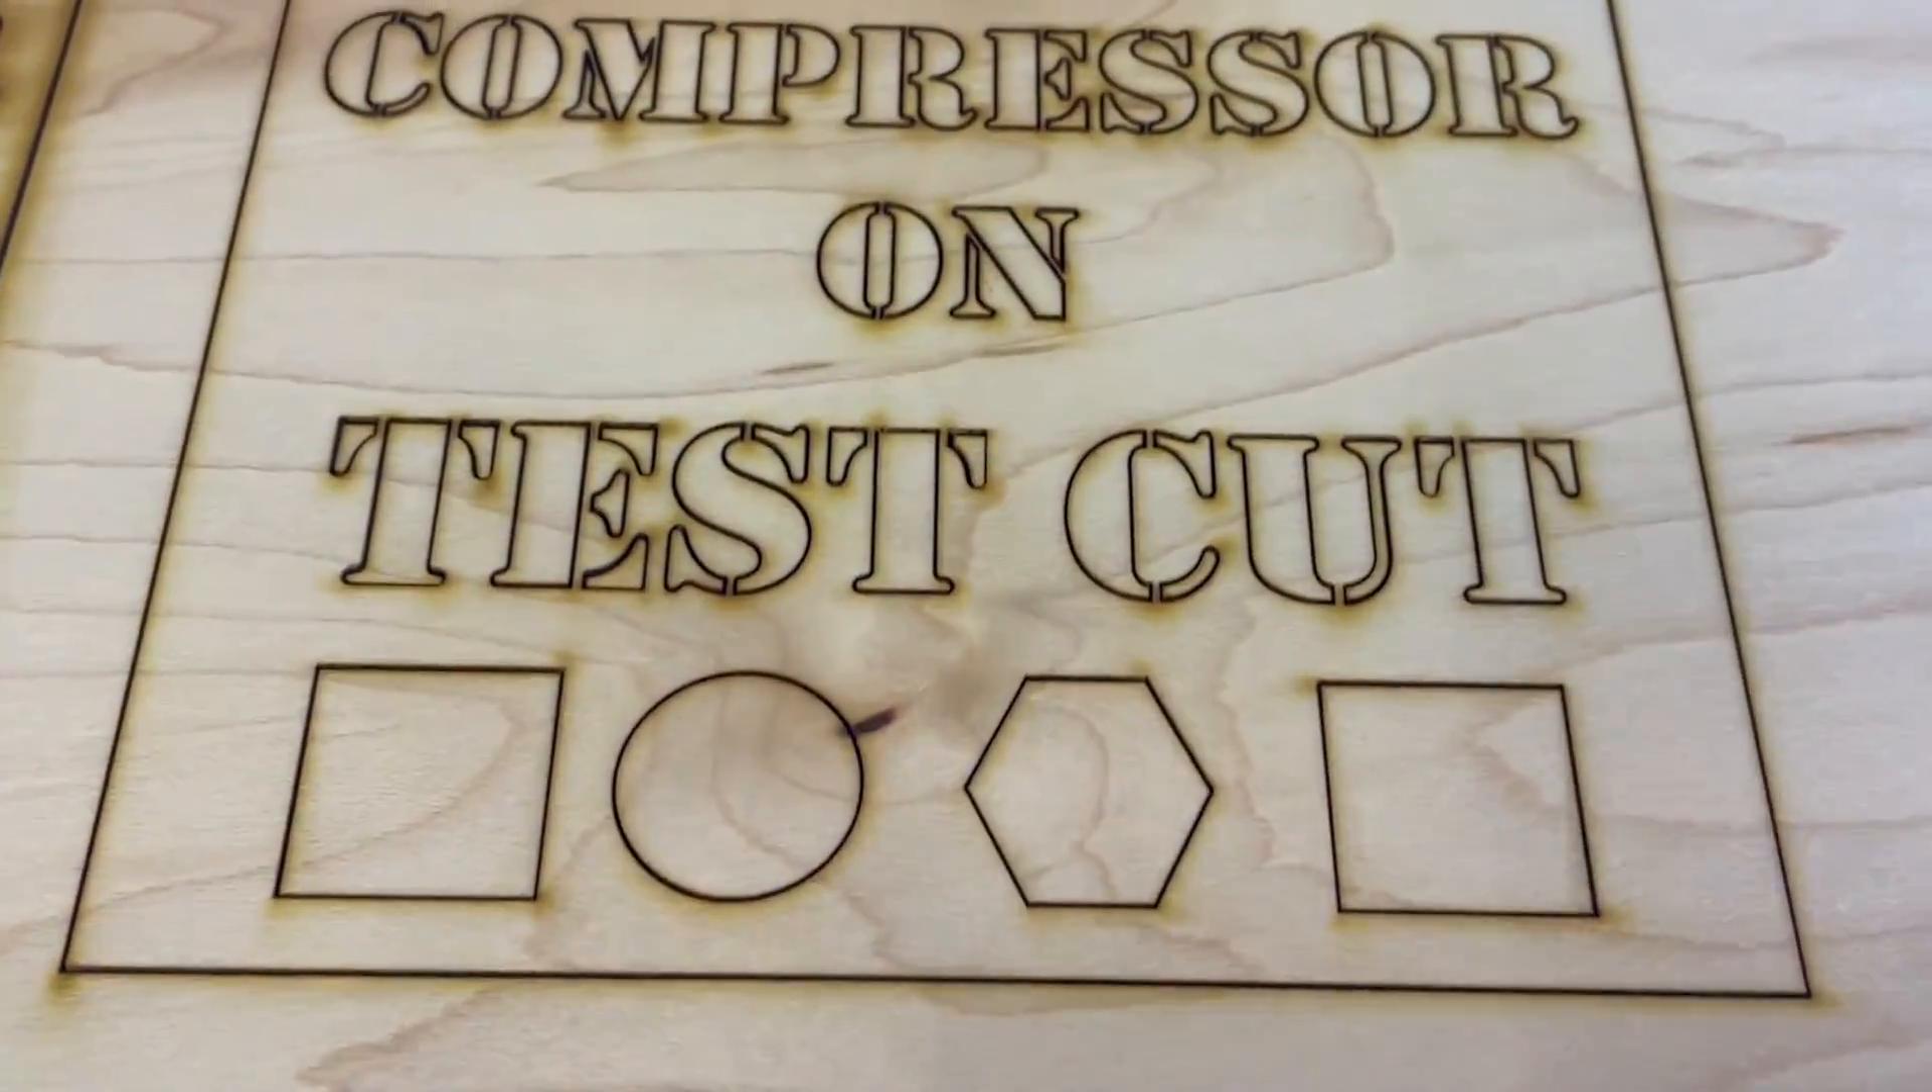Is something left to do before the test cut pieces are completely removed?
Yes.